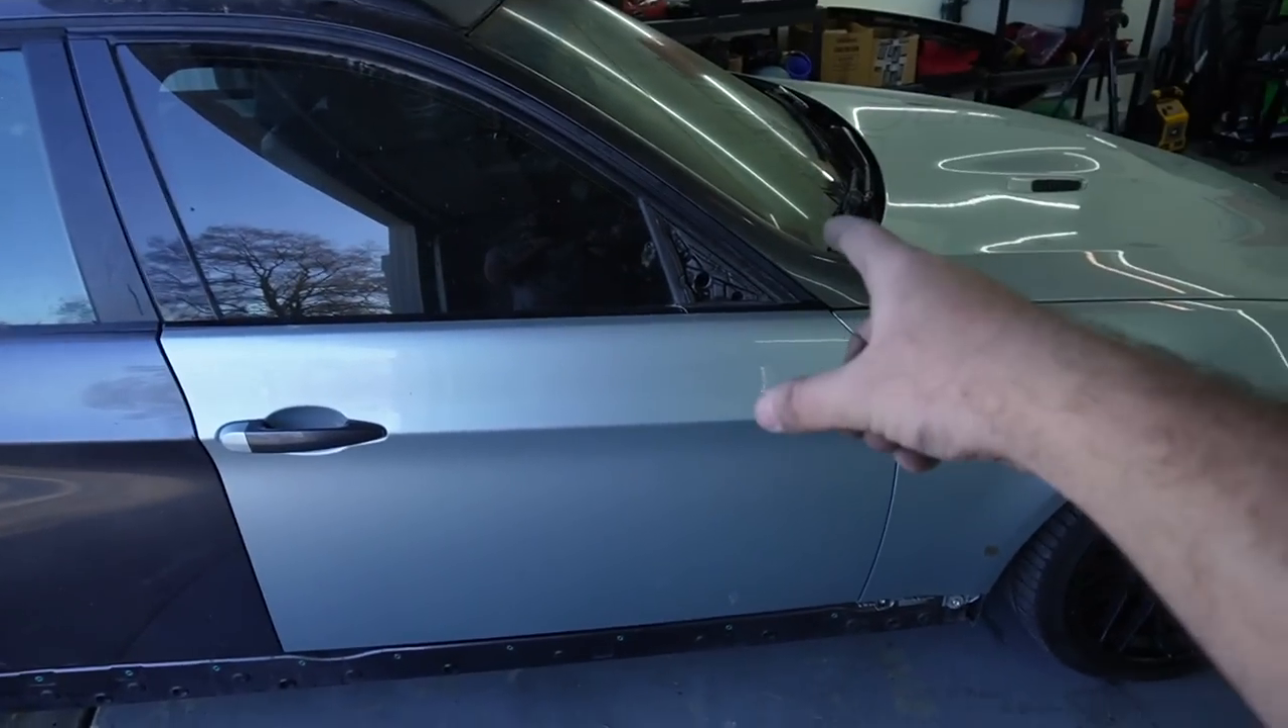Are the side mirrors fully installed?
No.